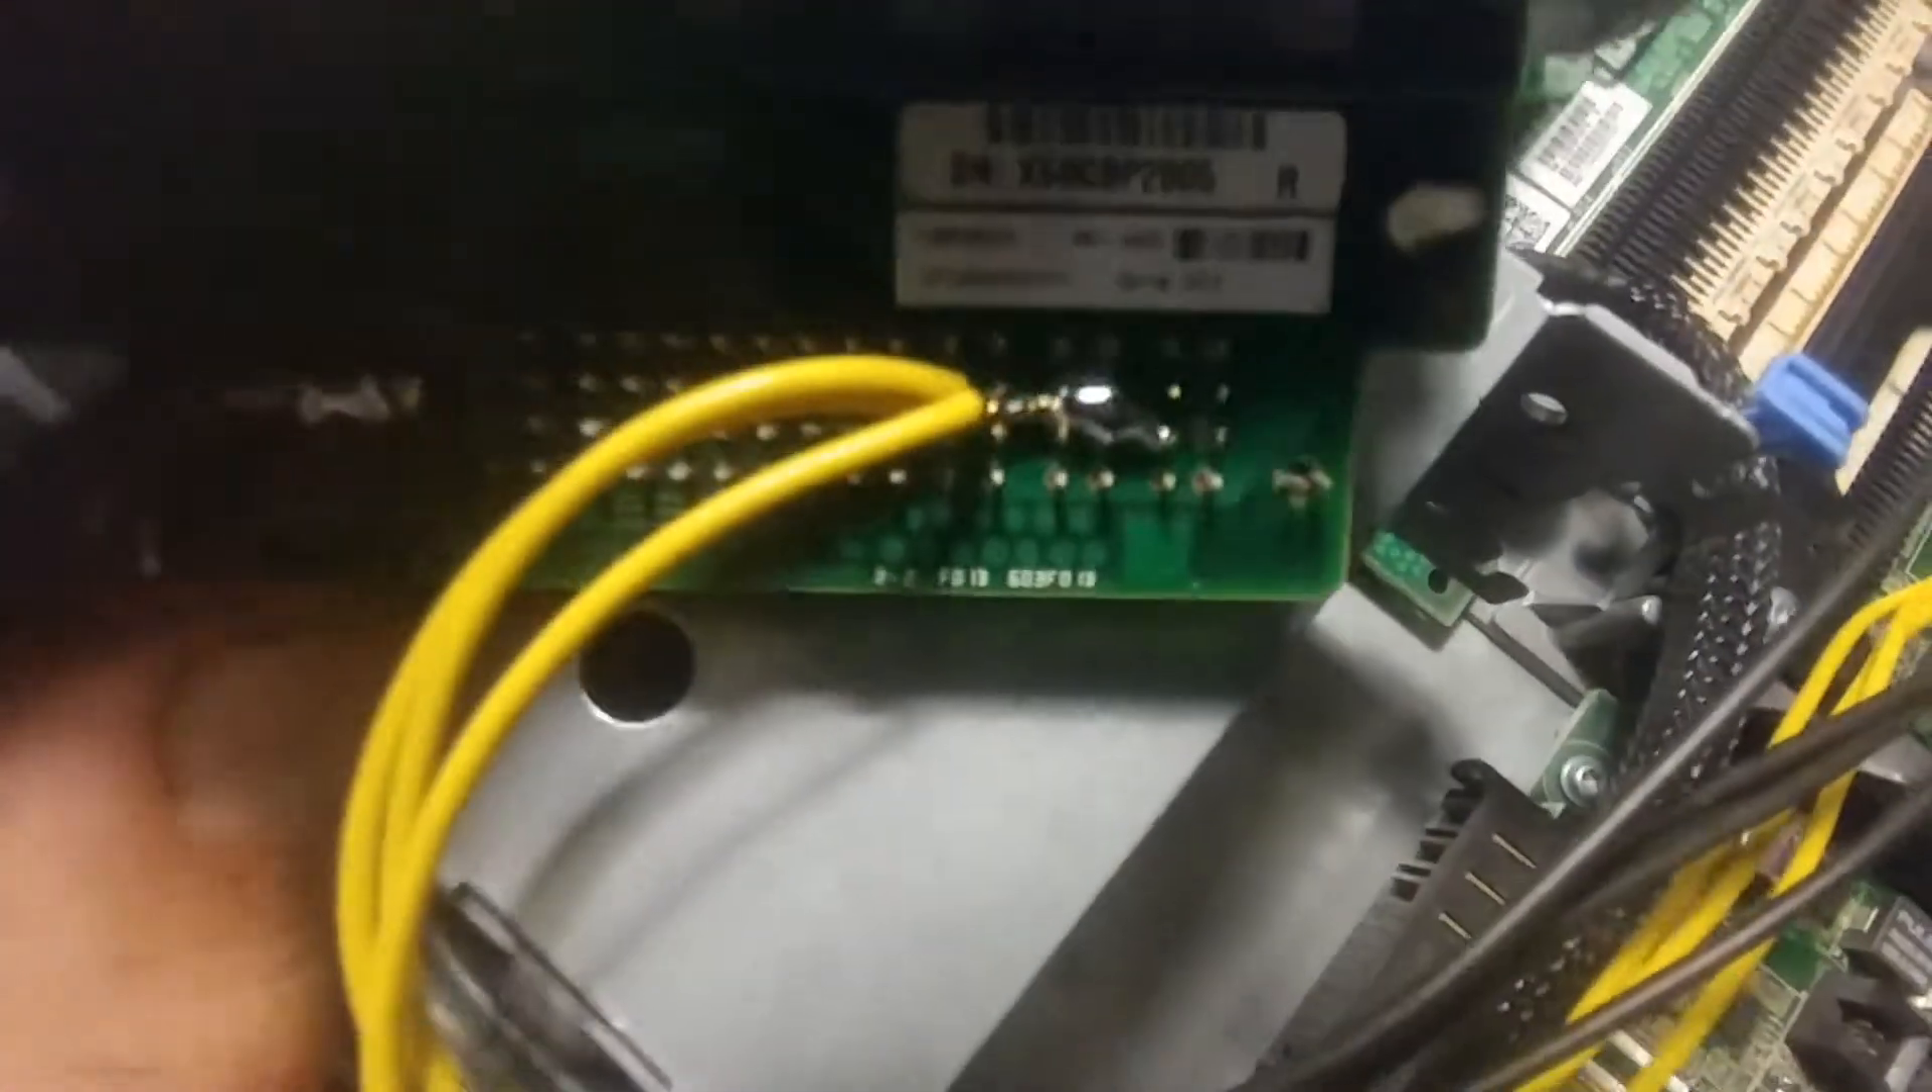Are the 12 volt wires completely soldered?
Yes.